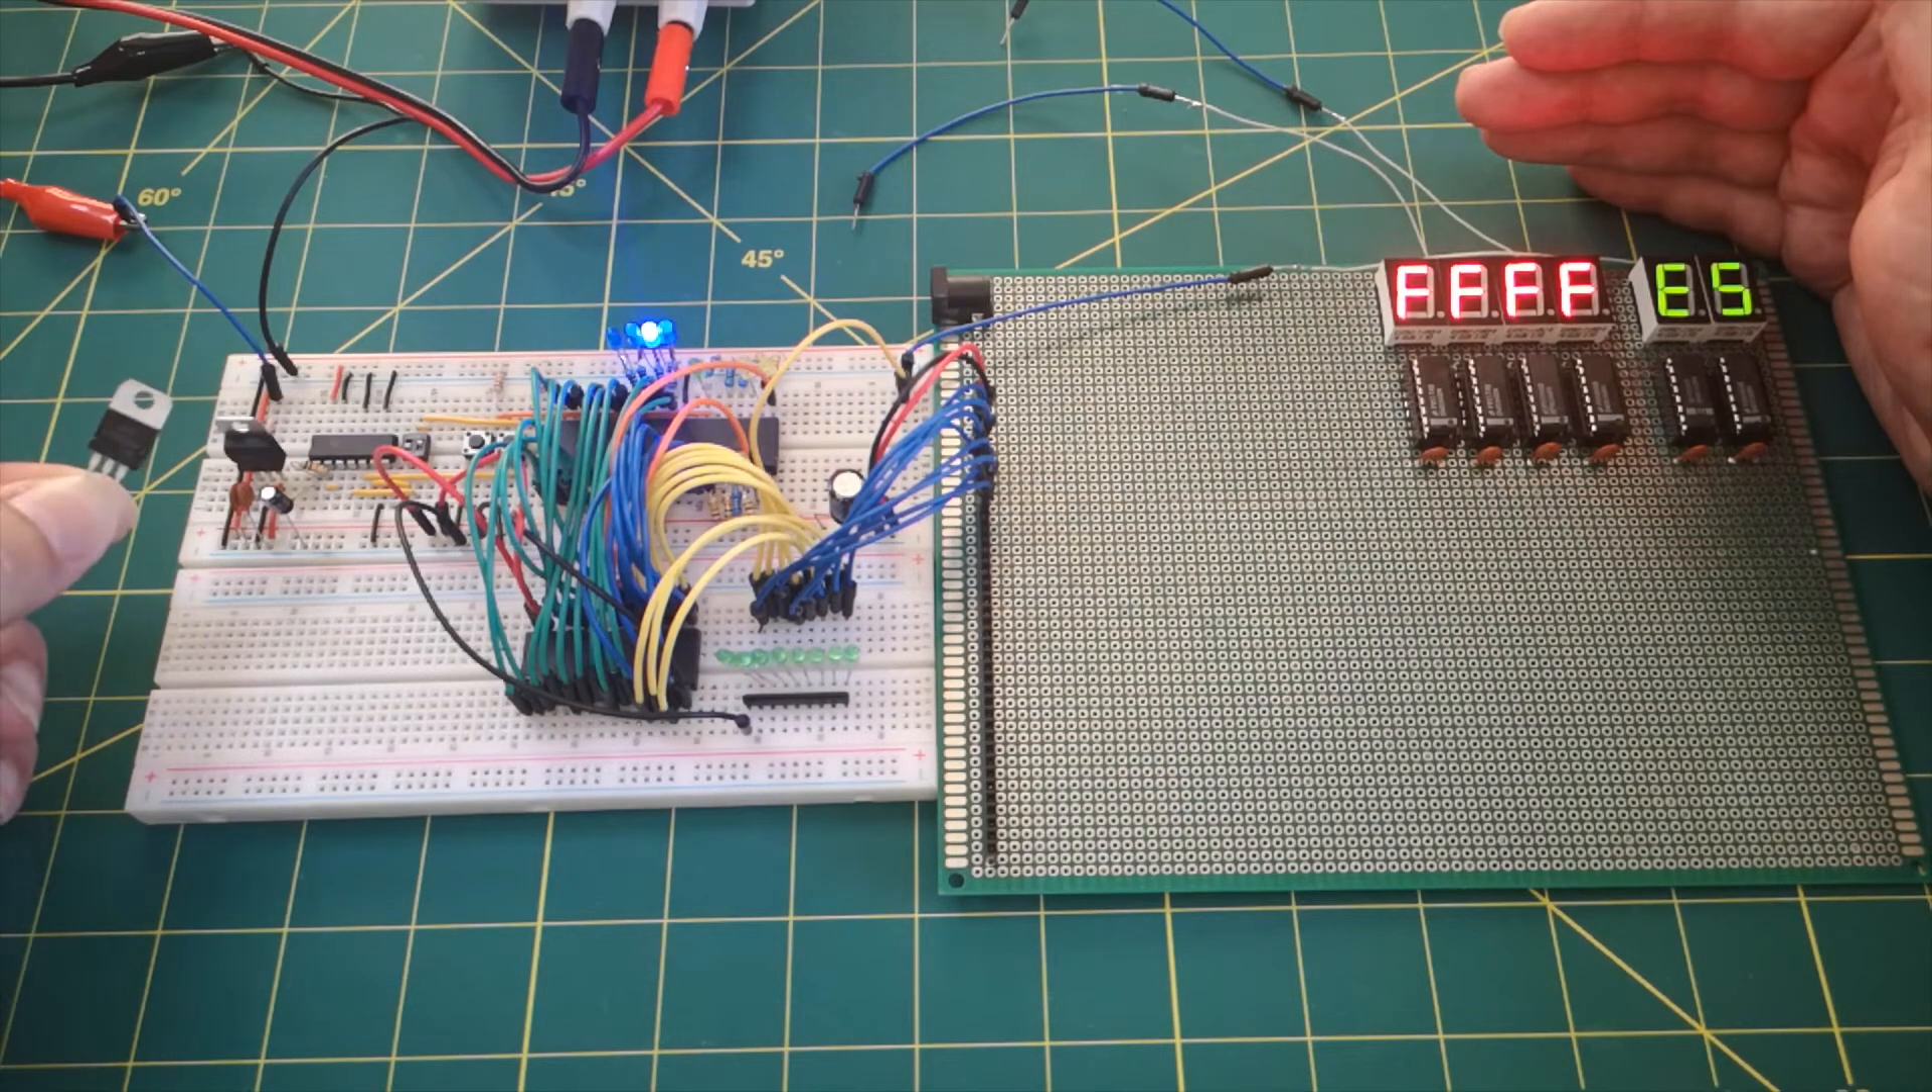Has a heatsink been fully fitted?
No.